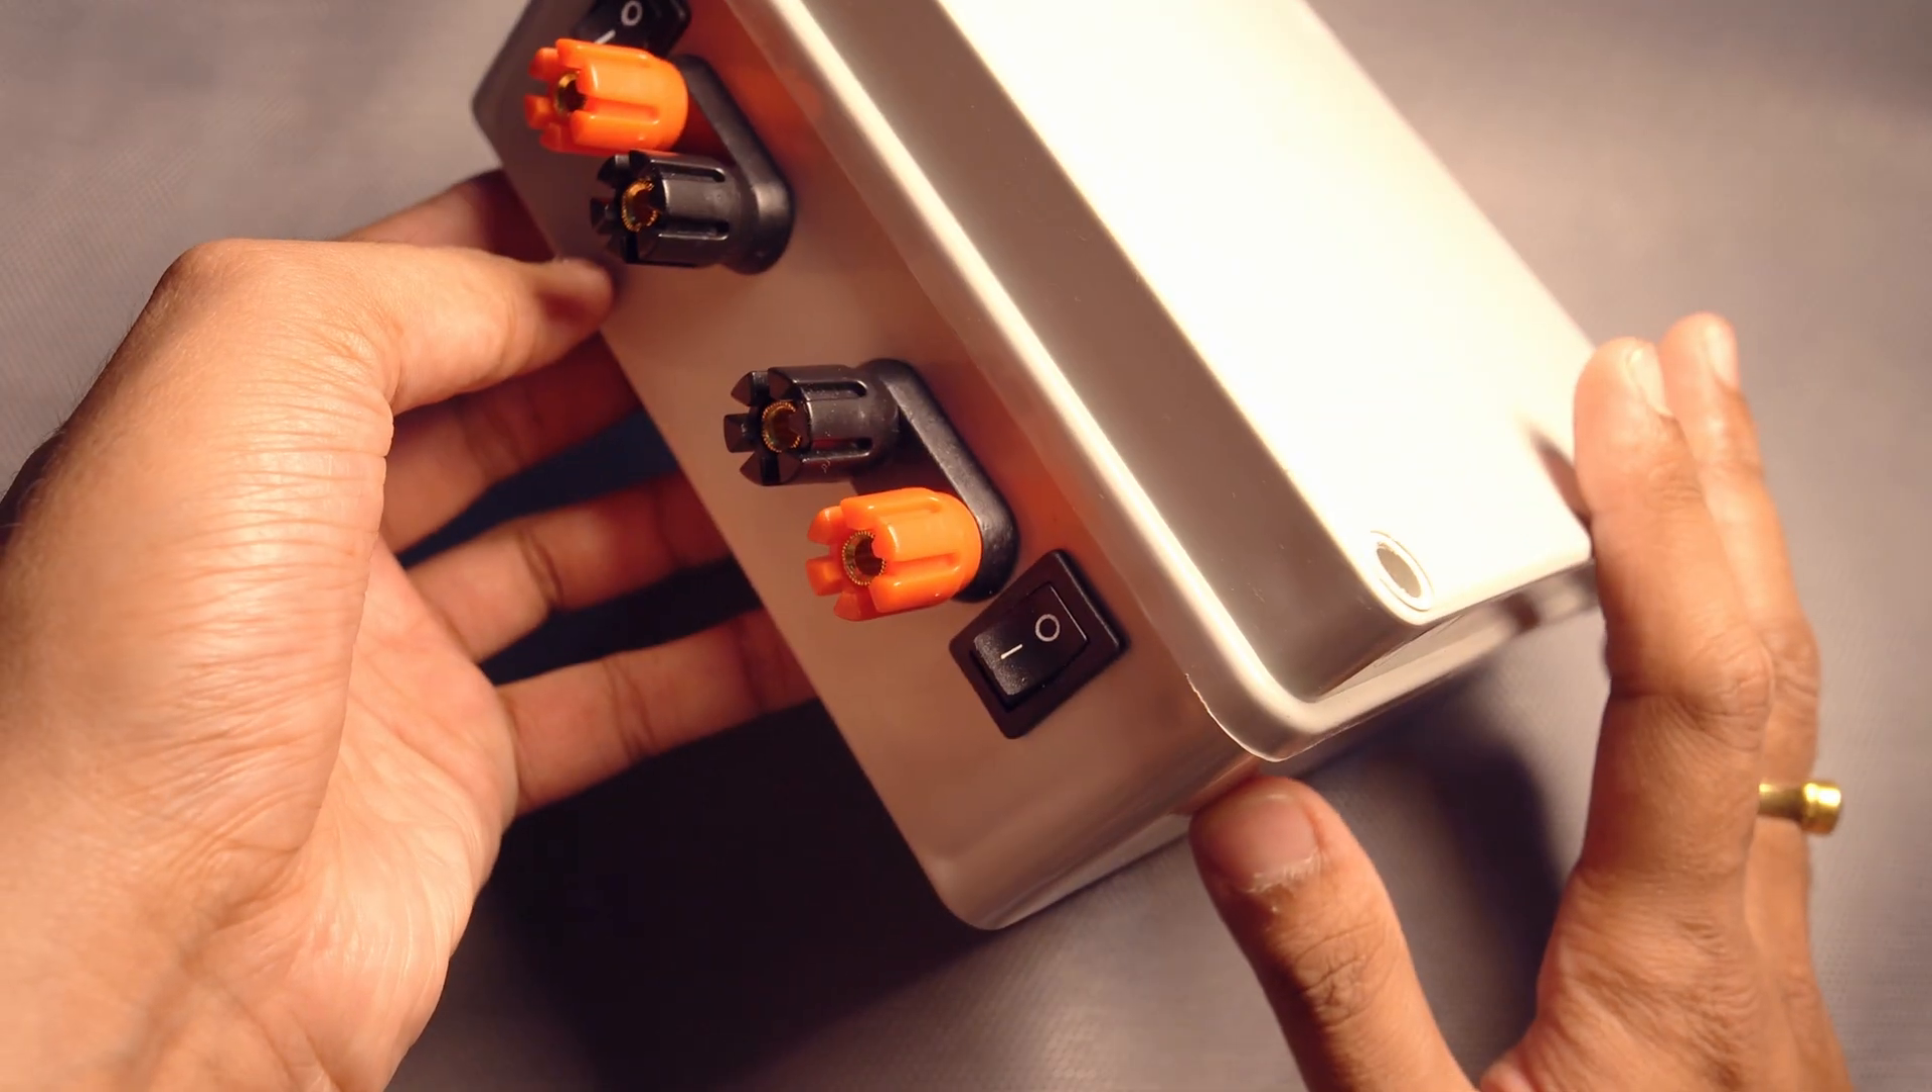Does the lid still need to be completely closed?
No.